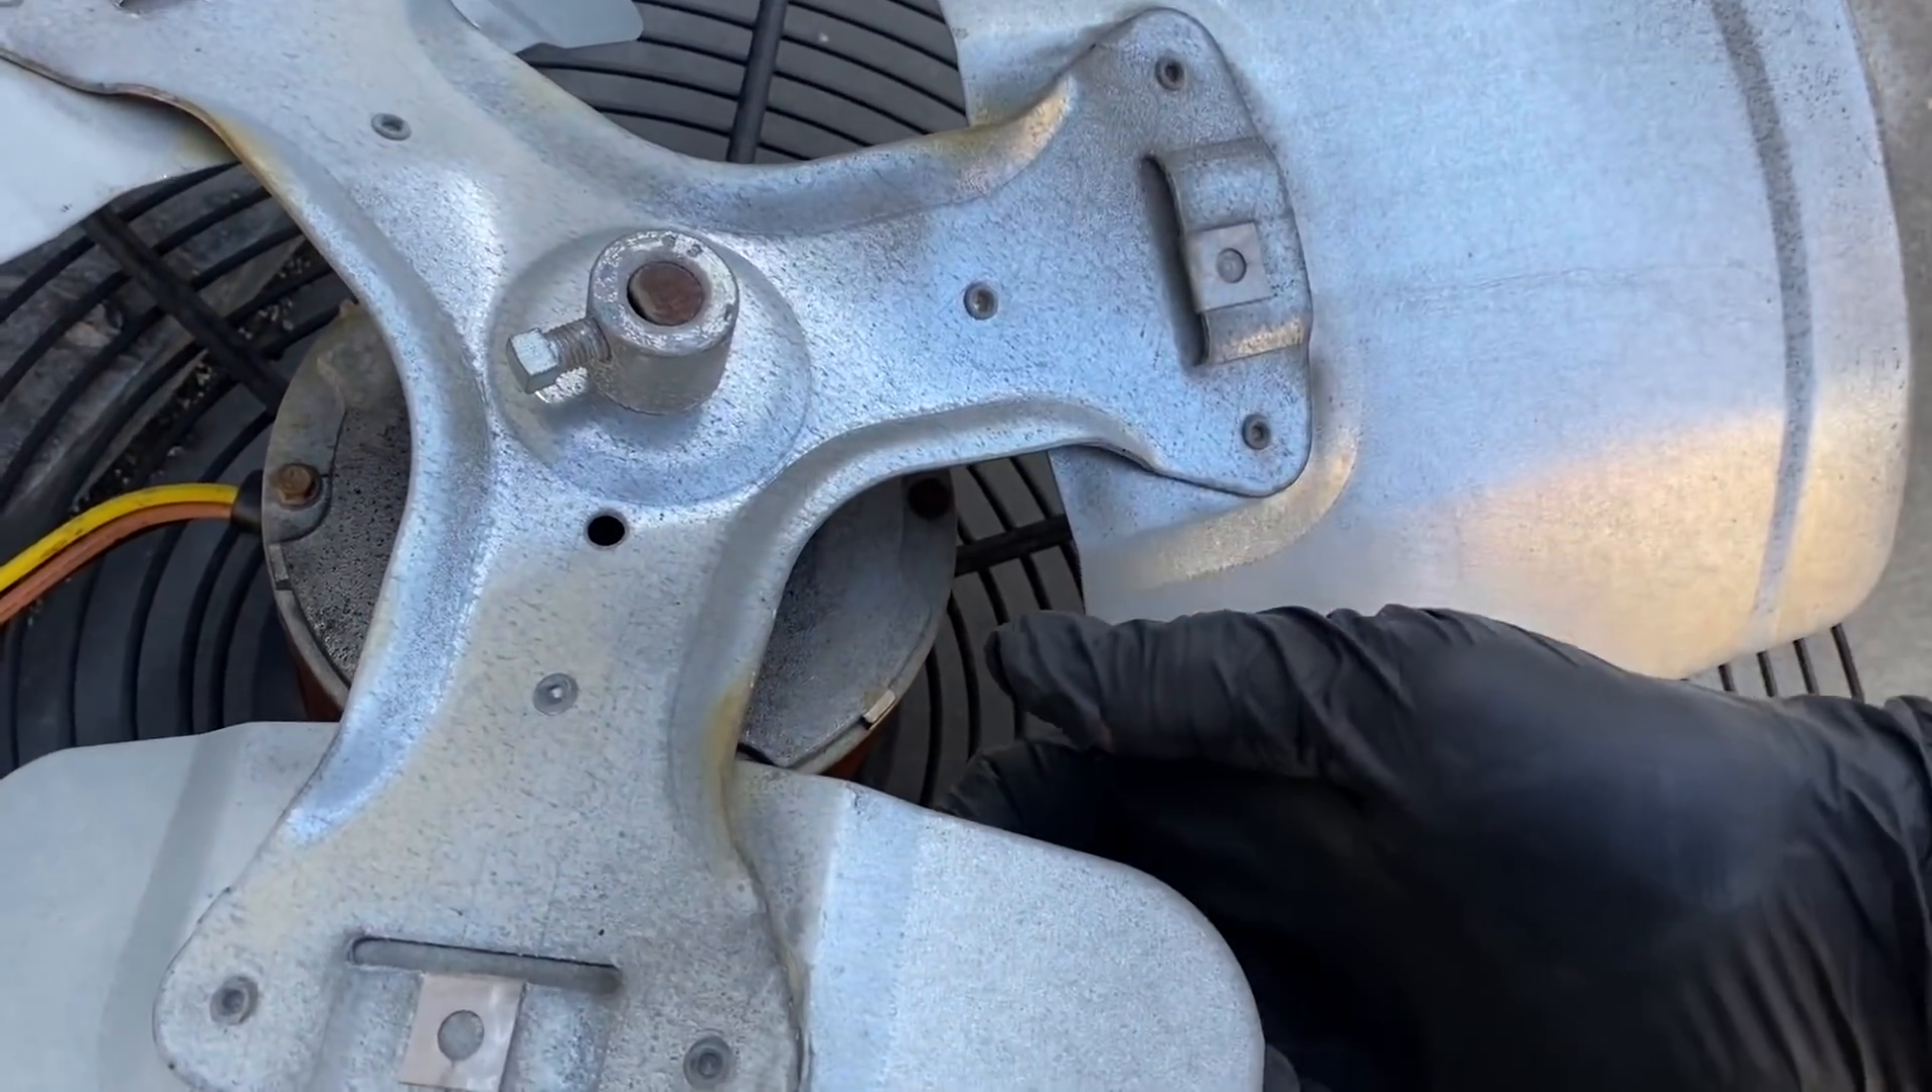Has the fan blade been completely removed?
No.